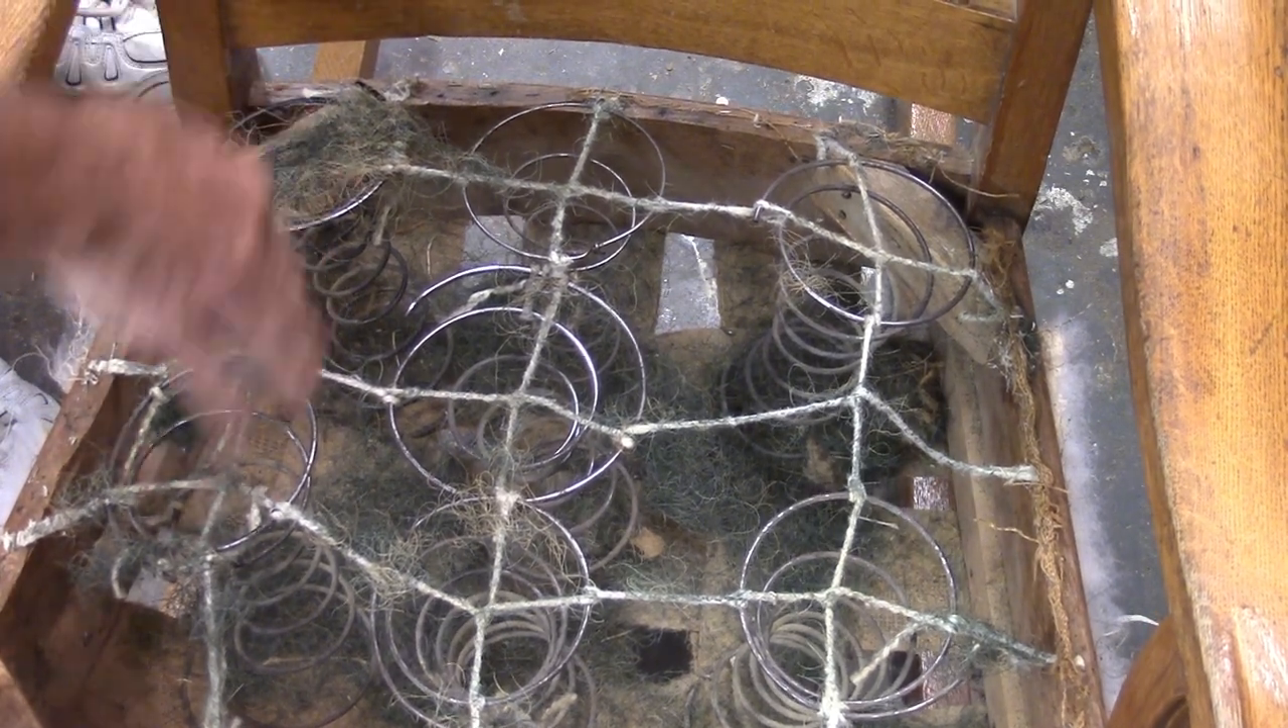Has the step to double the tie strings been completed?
No.